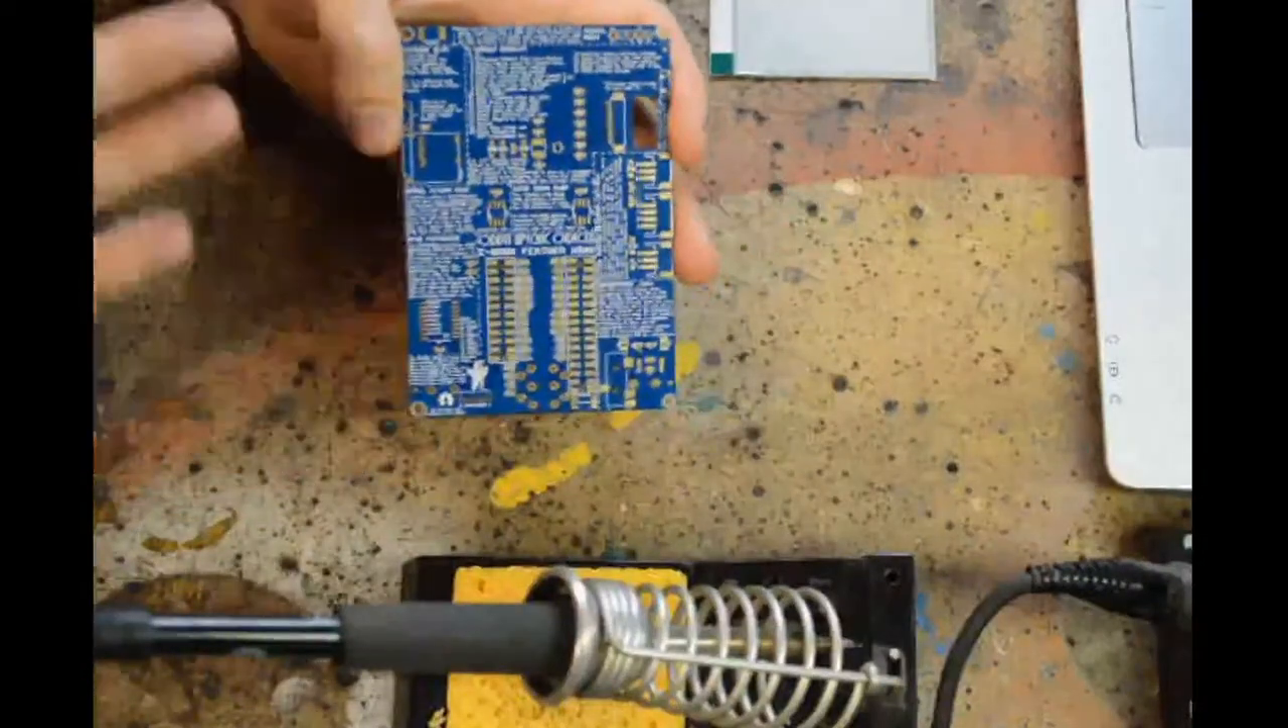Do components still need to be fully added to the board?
Yes.